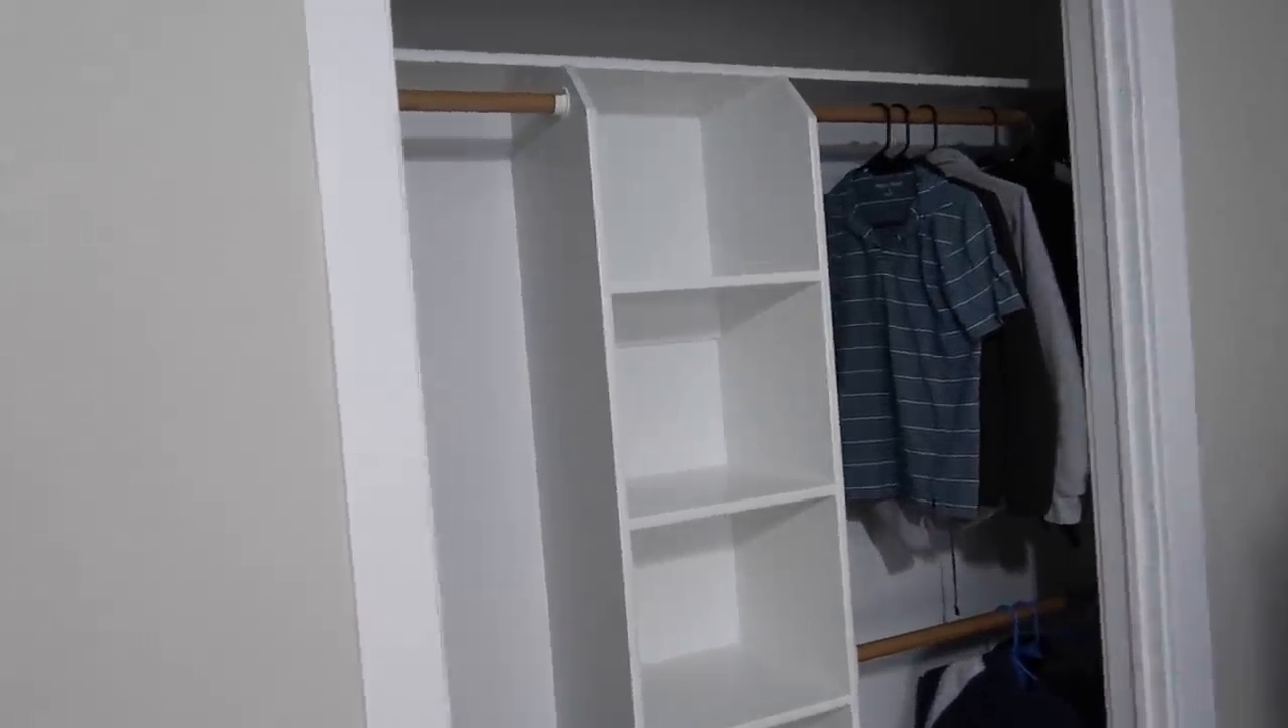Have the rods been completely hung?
Yes.